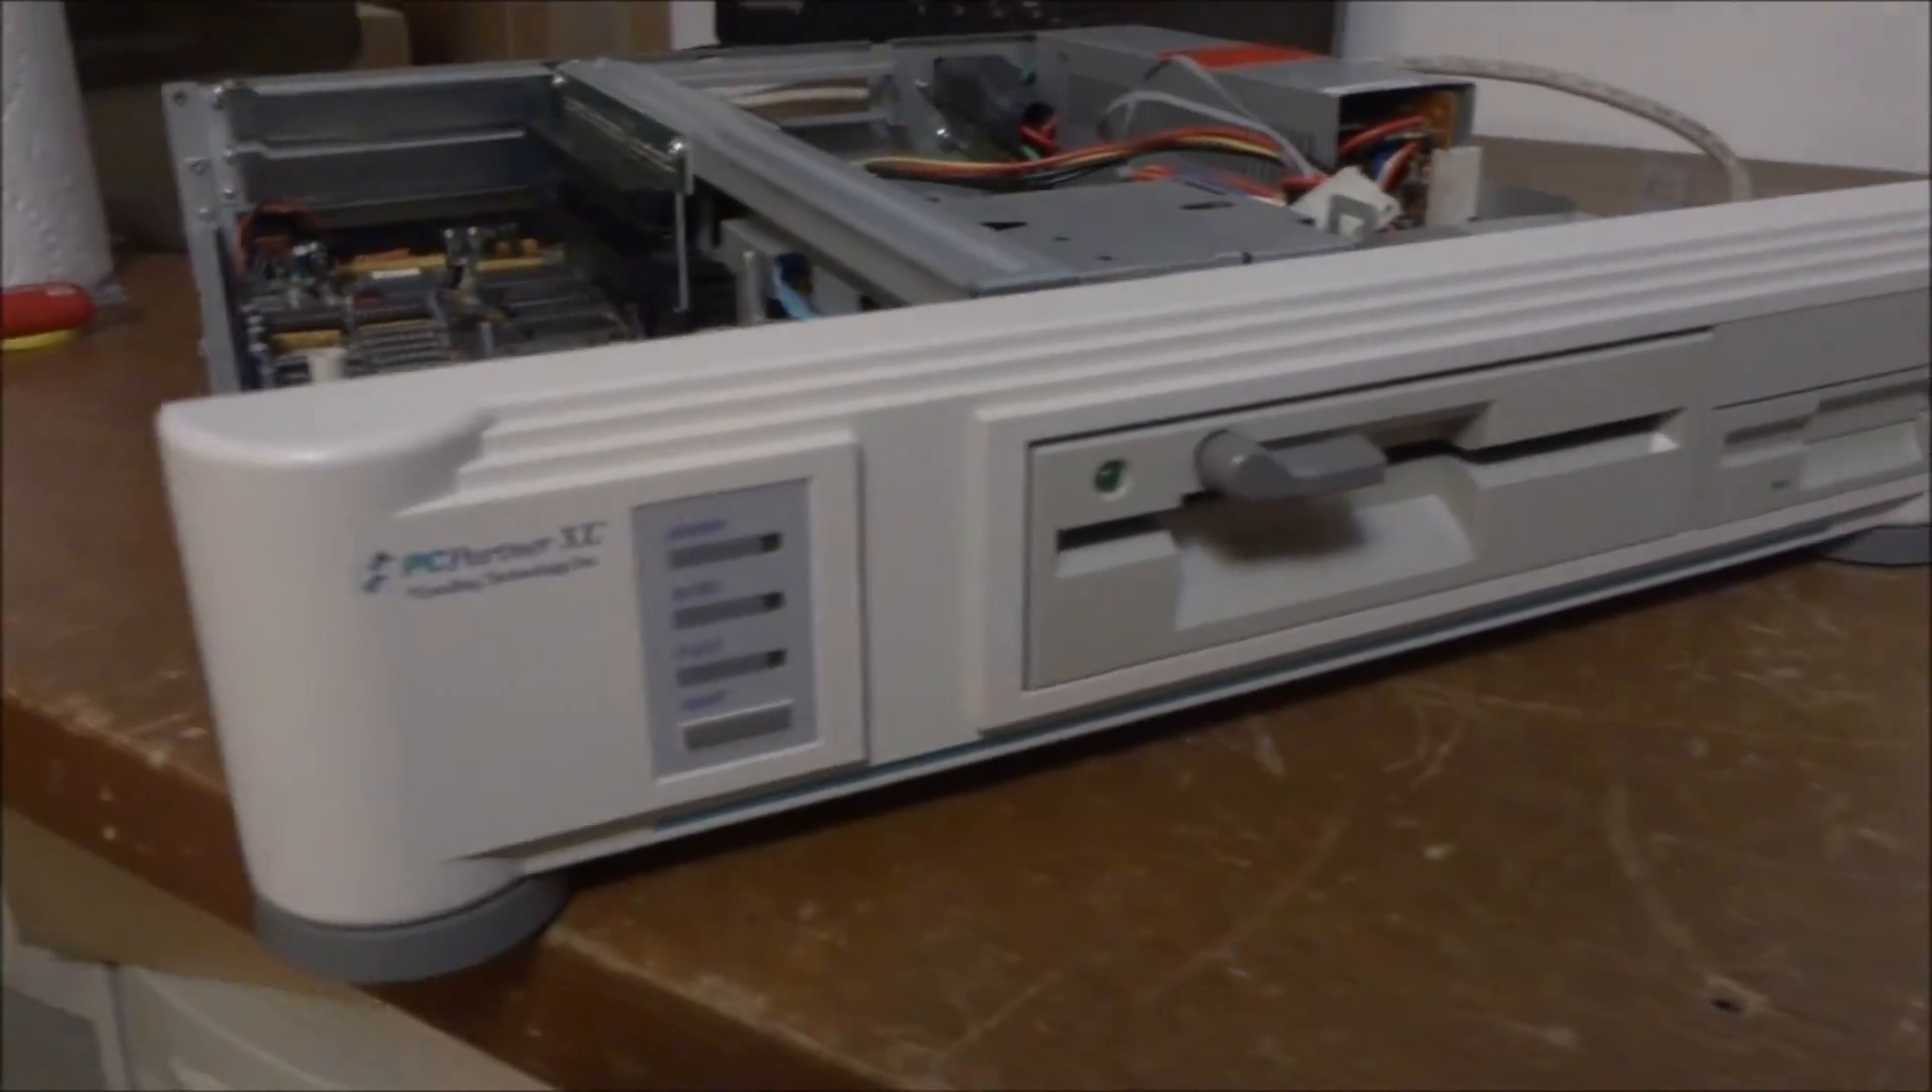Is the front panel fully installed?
Yes.